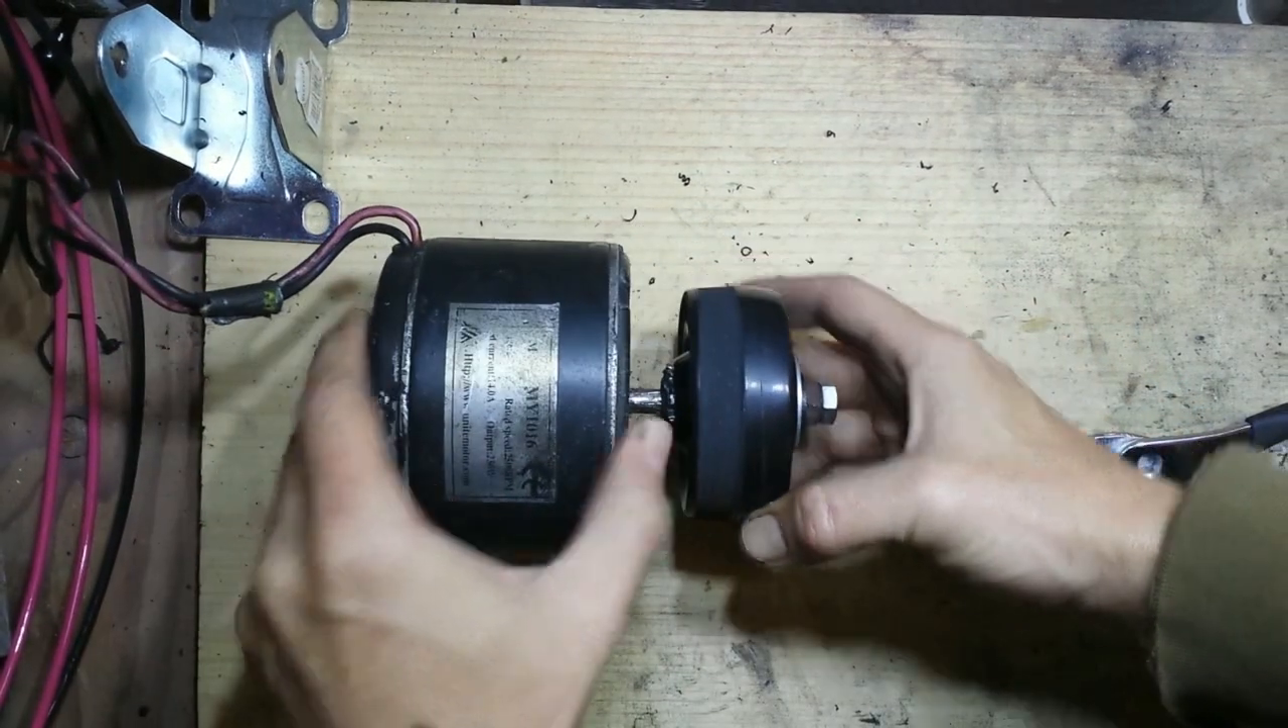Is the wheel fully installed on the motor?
Yes.